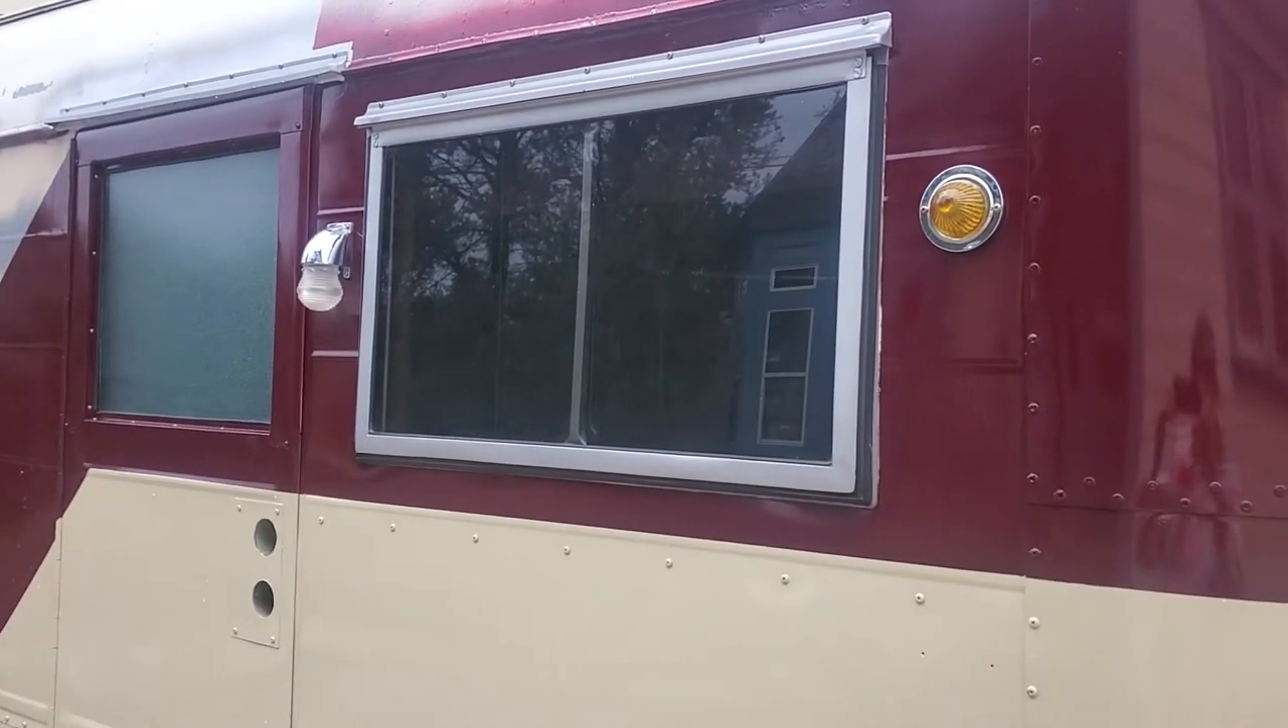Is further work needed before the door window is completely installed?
No.